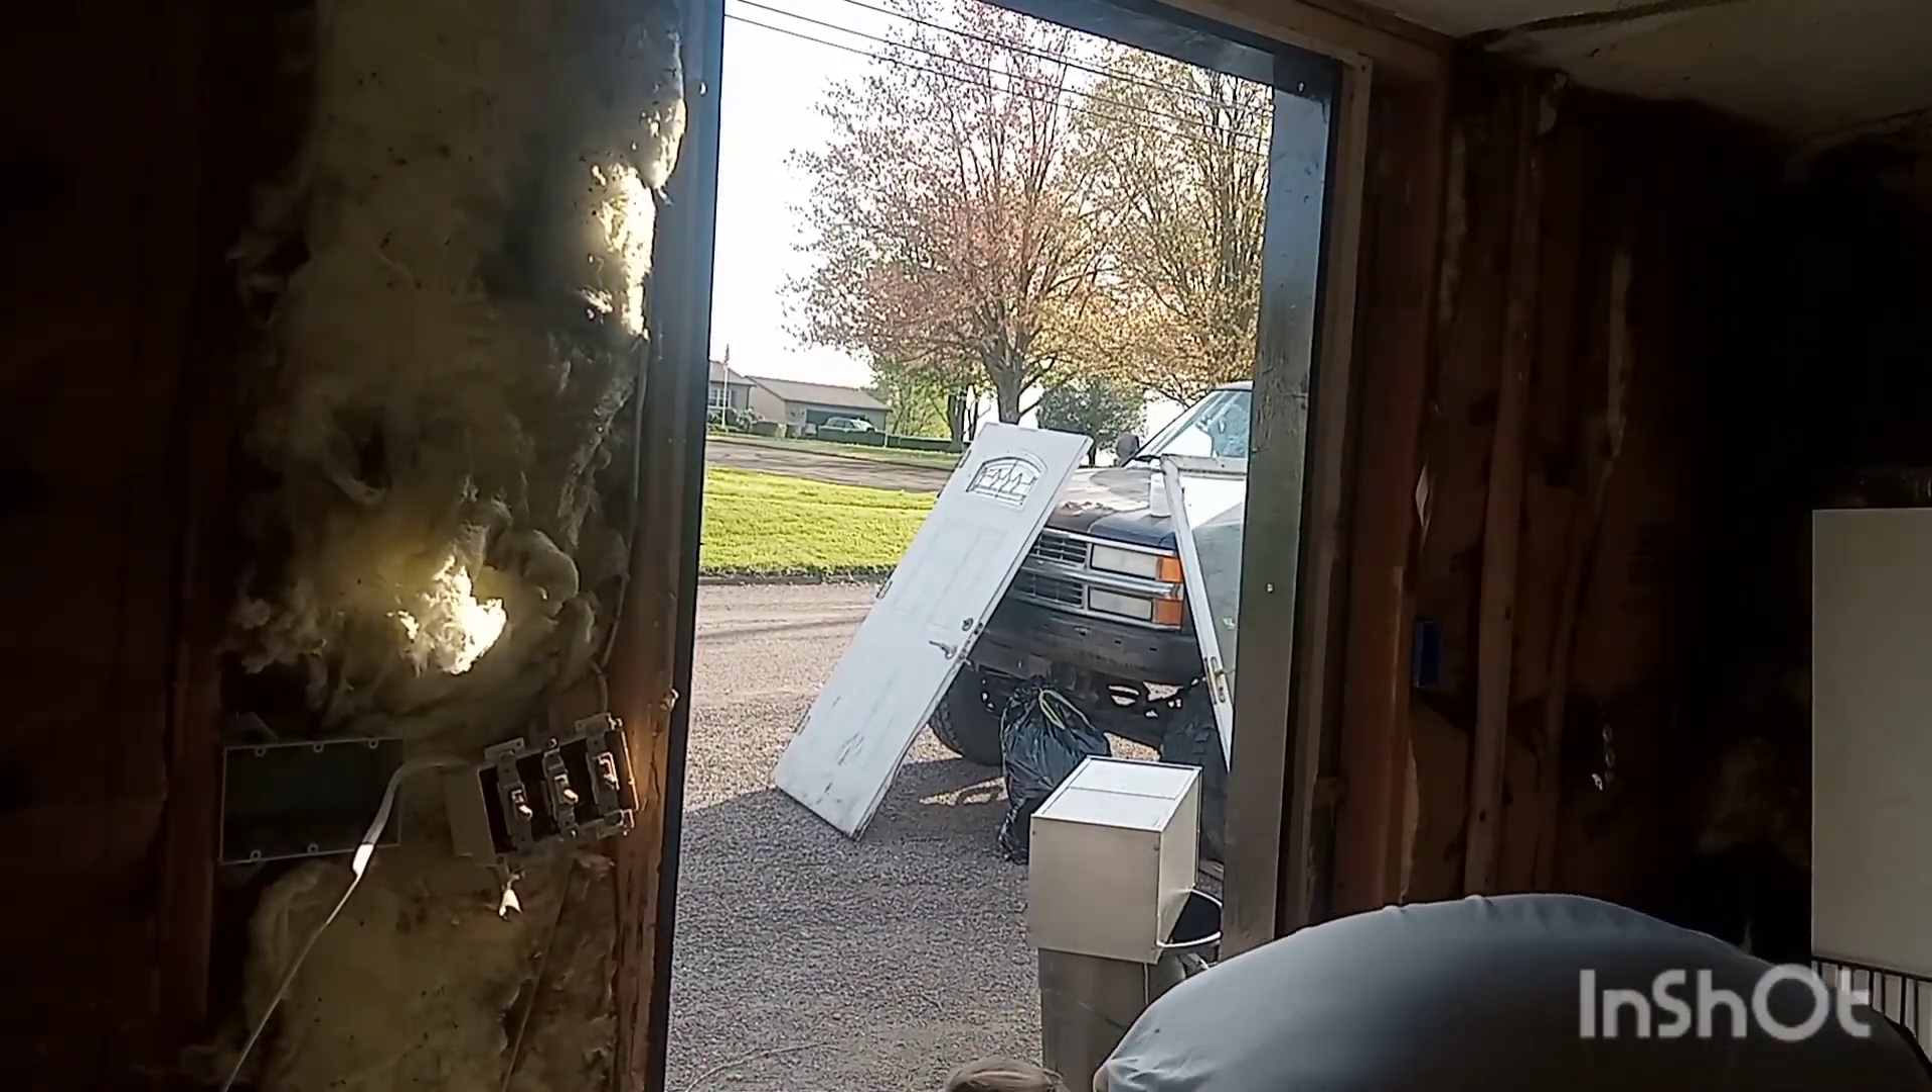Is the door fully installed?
No.